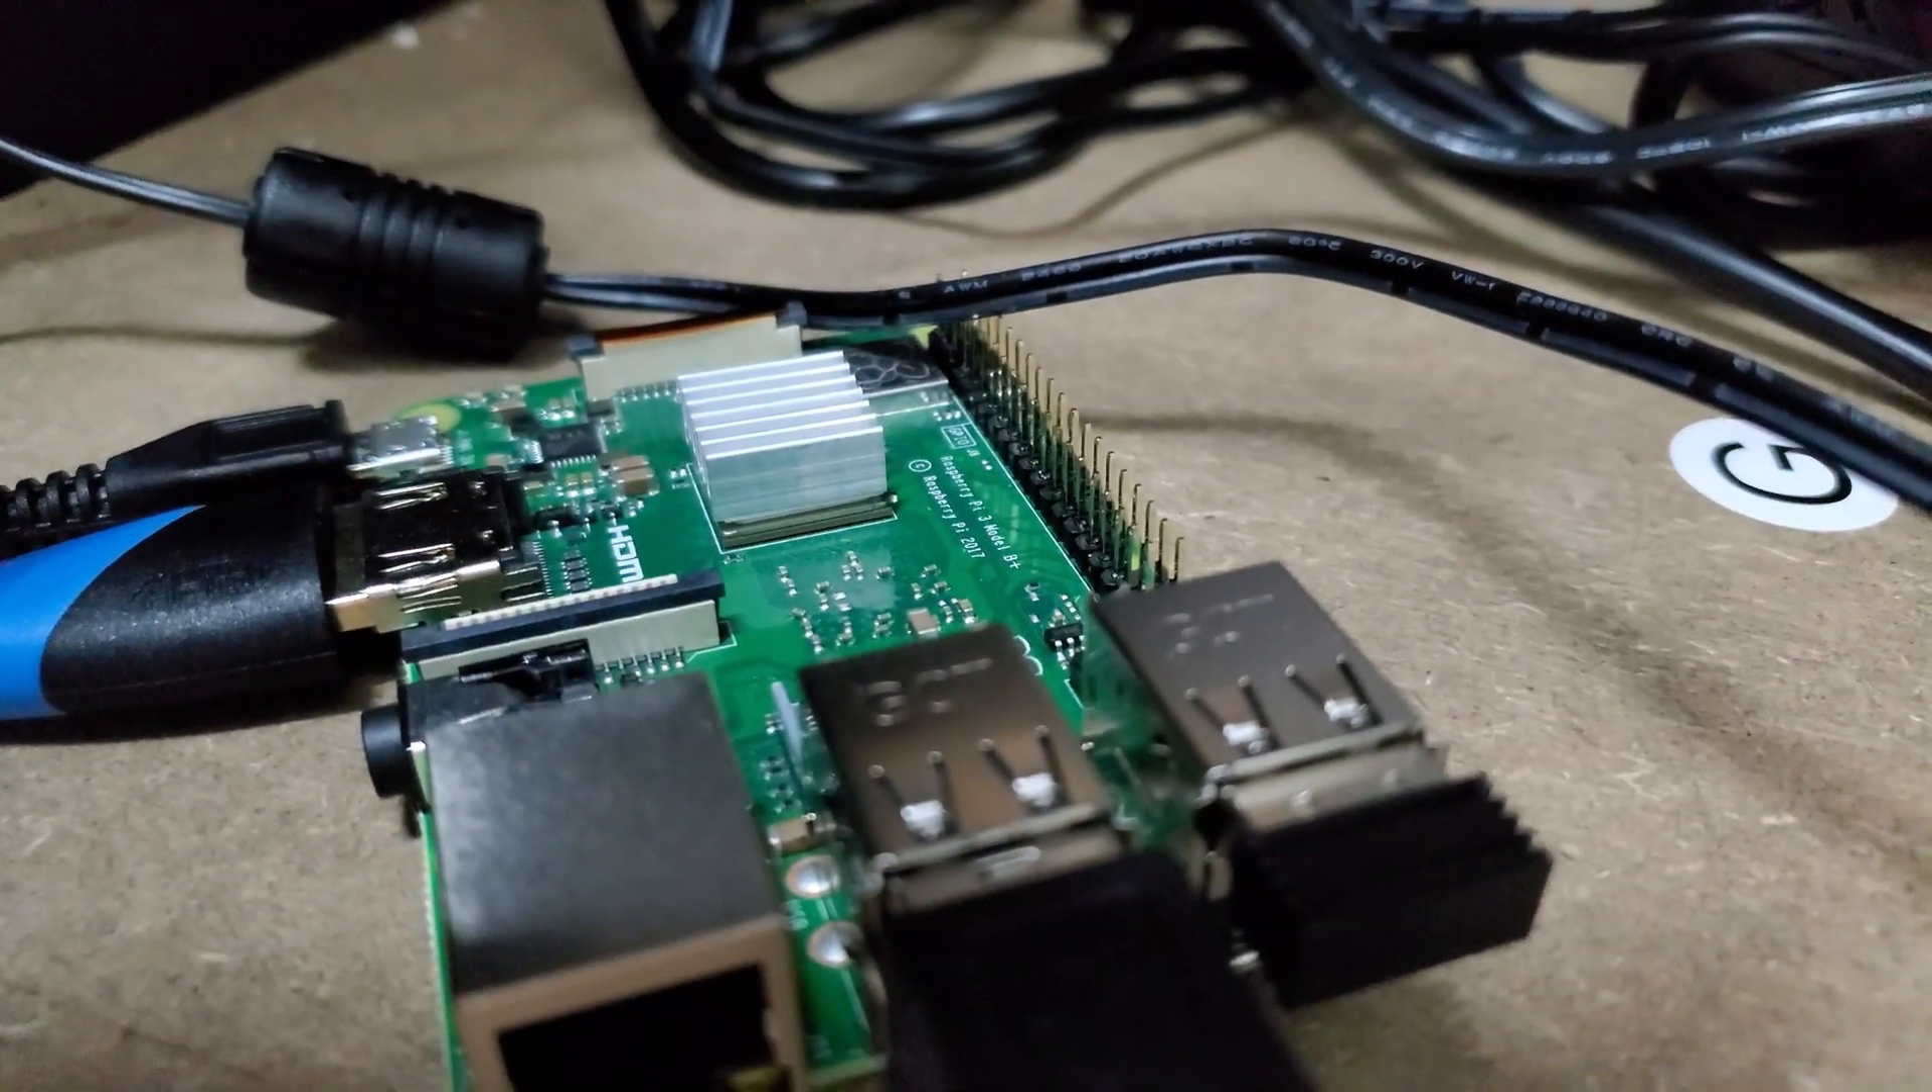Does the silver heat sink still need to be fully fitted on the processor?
No.